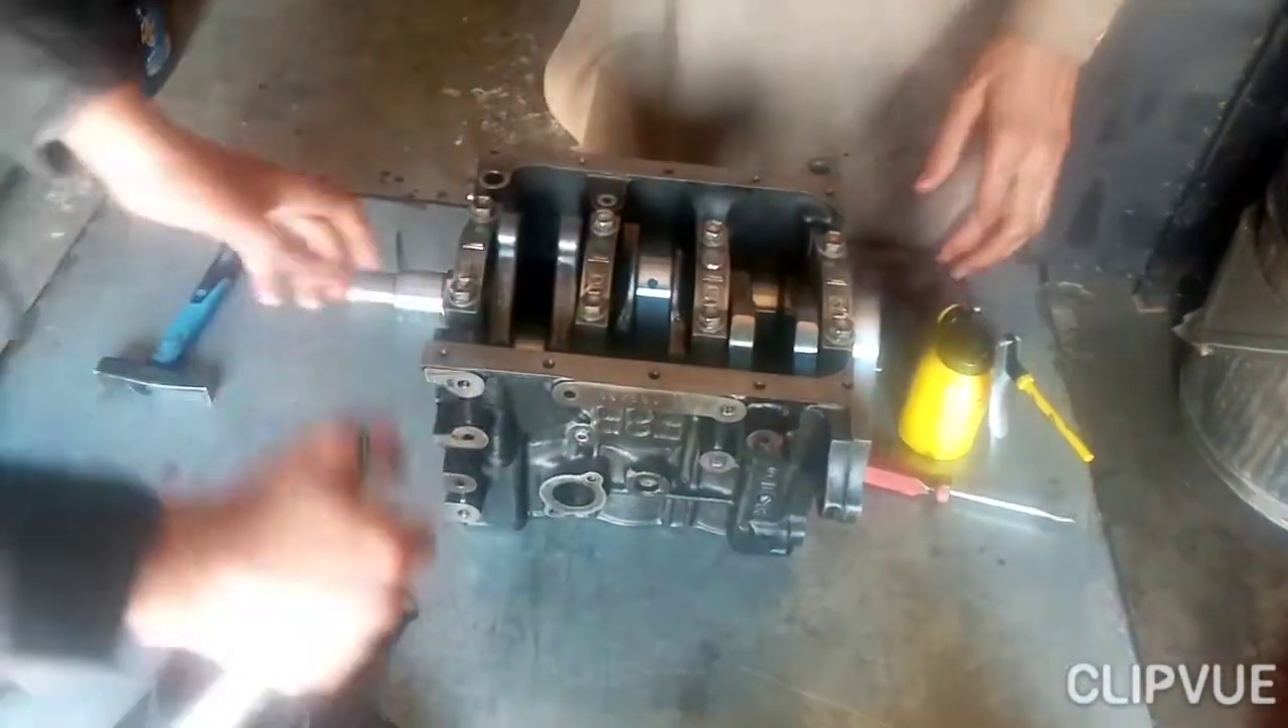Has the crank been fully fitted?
Yes.